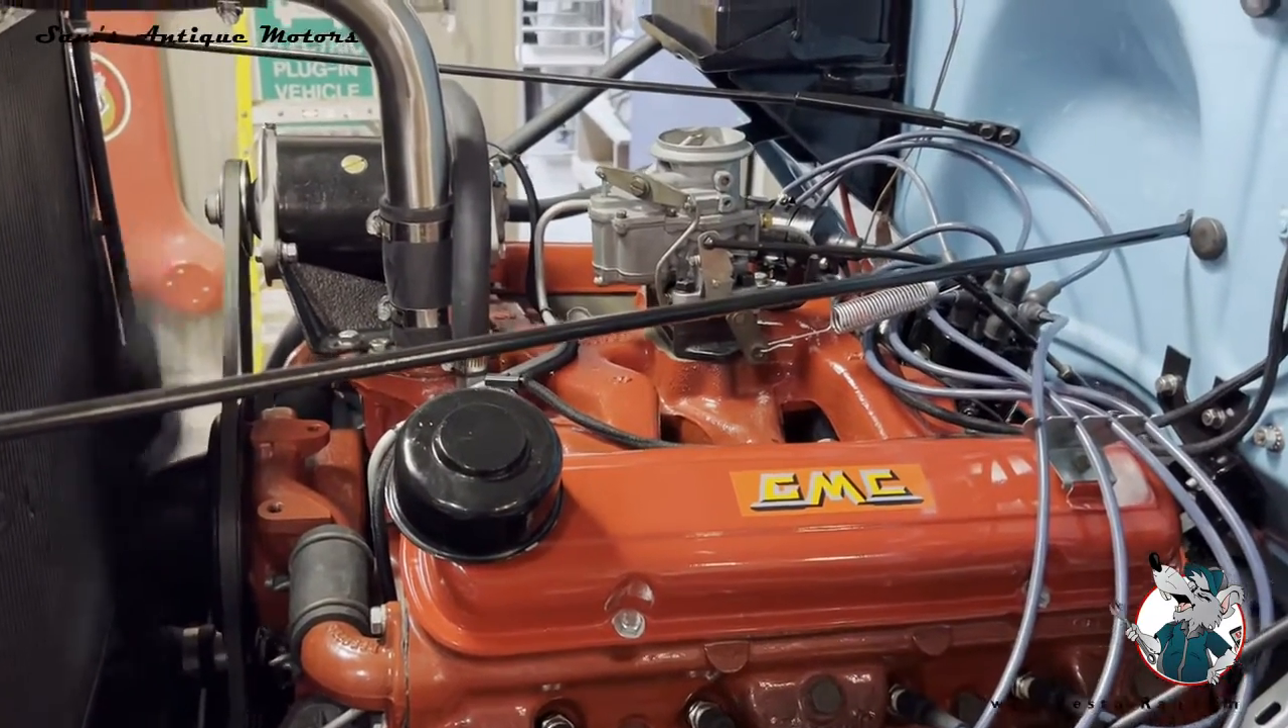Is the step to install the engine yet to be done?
No.